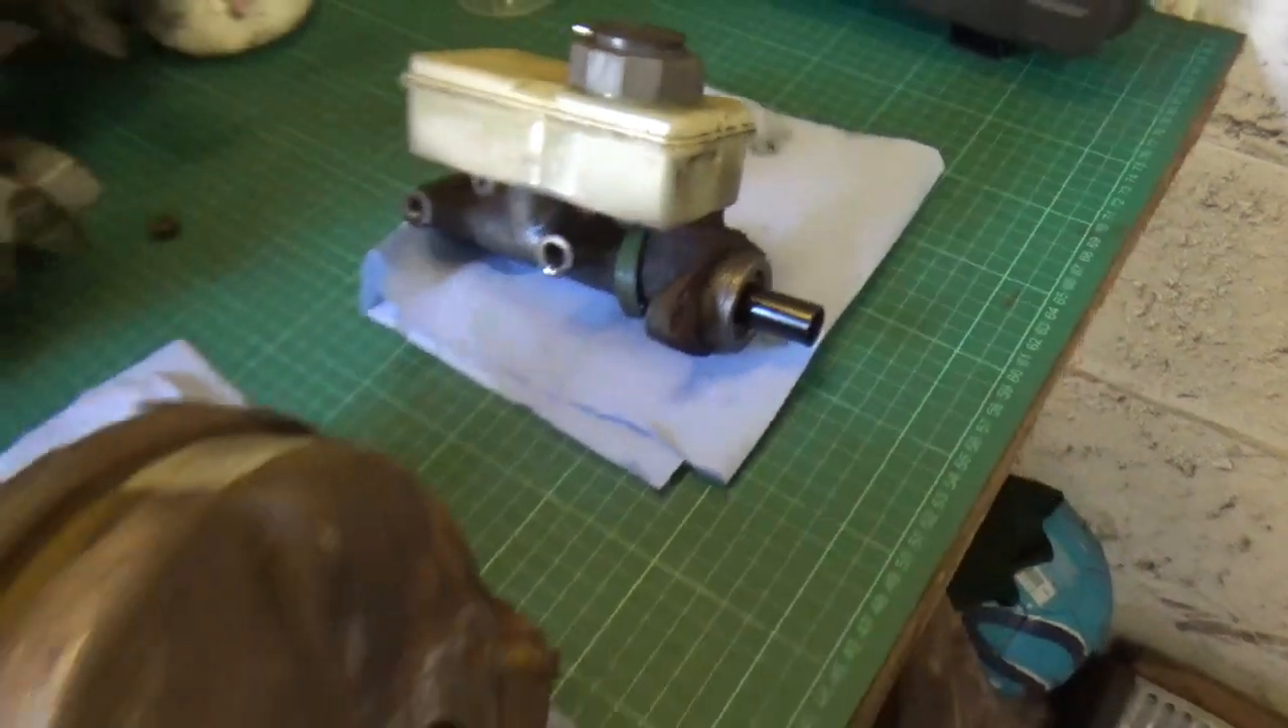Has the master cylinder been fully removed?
Yes.